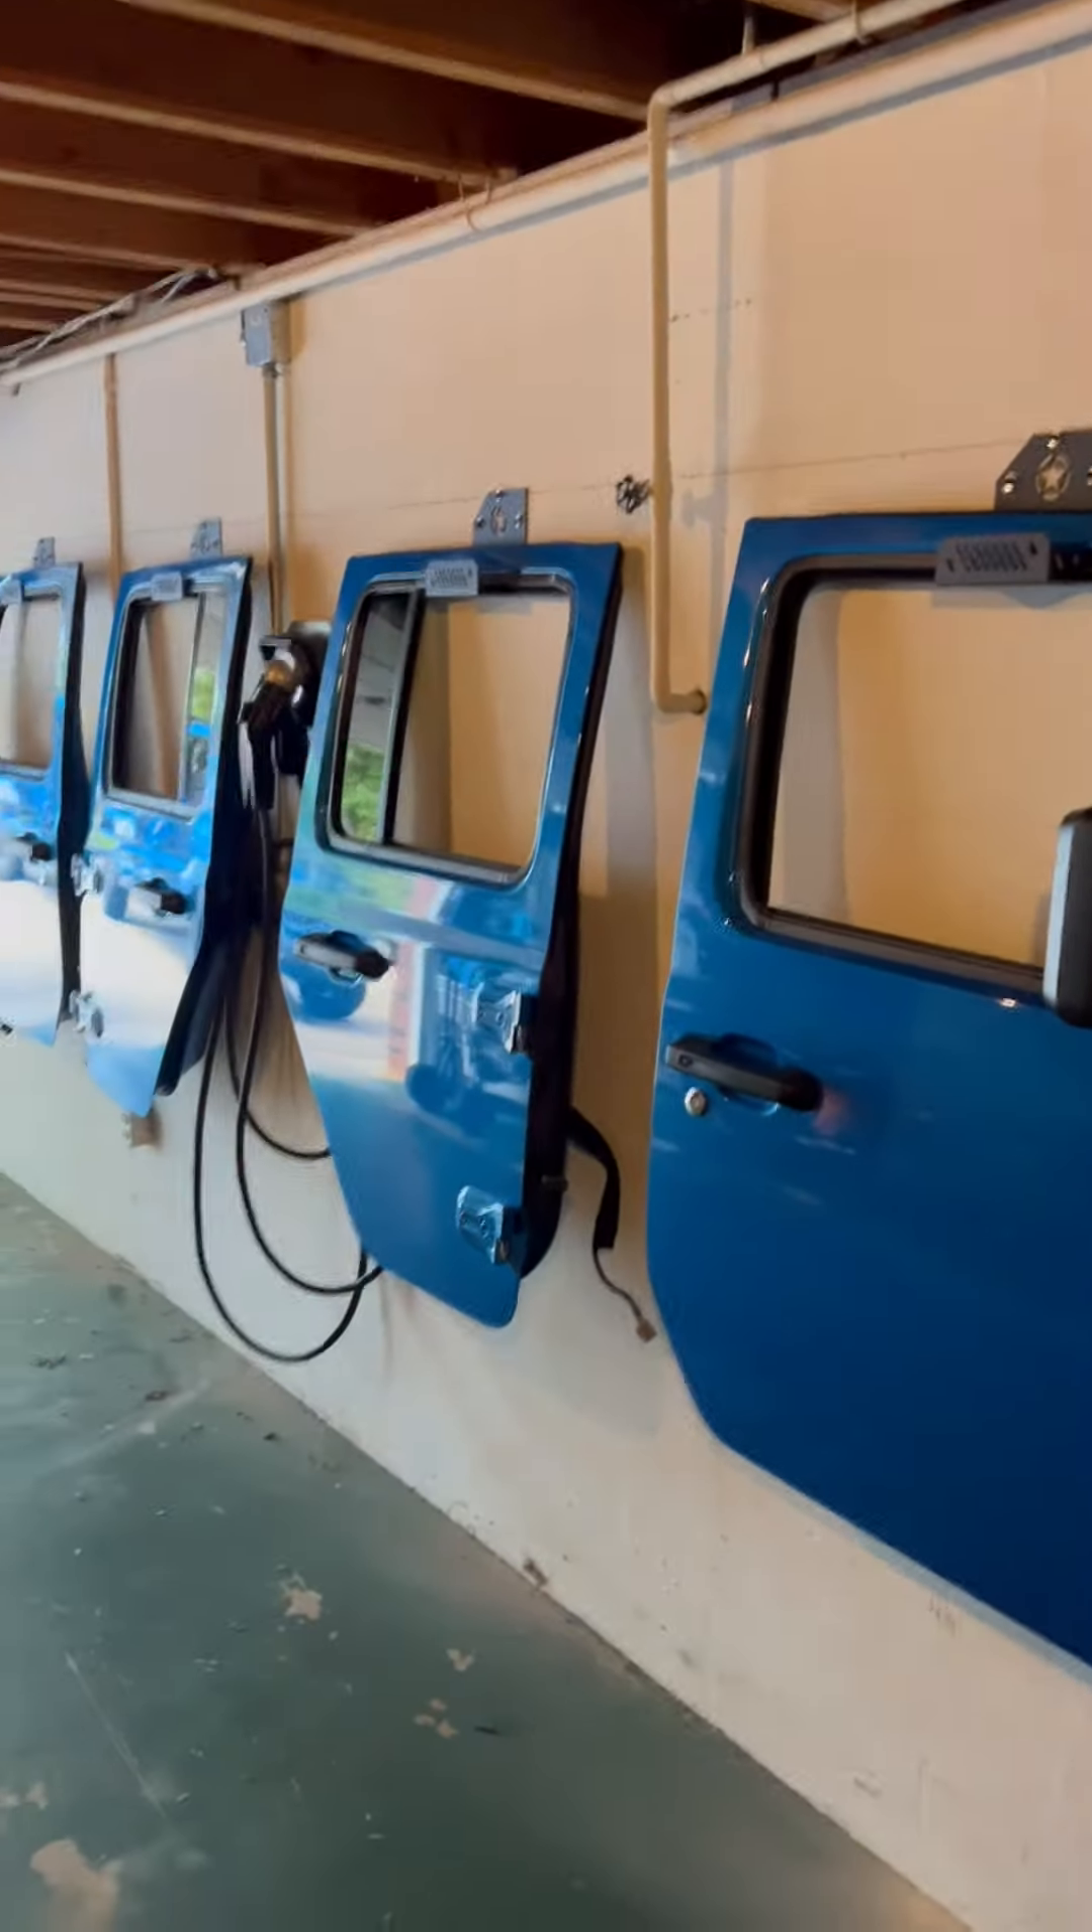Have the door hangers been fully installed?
Yes.